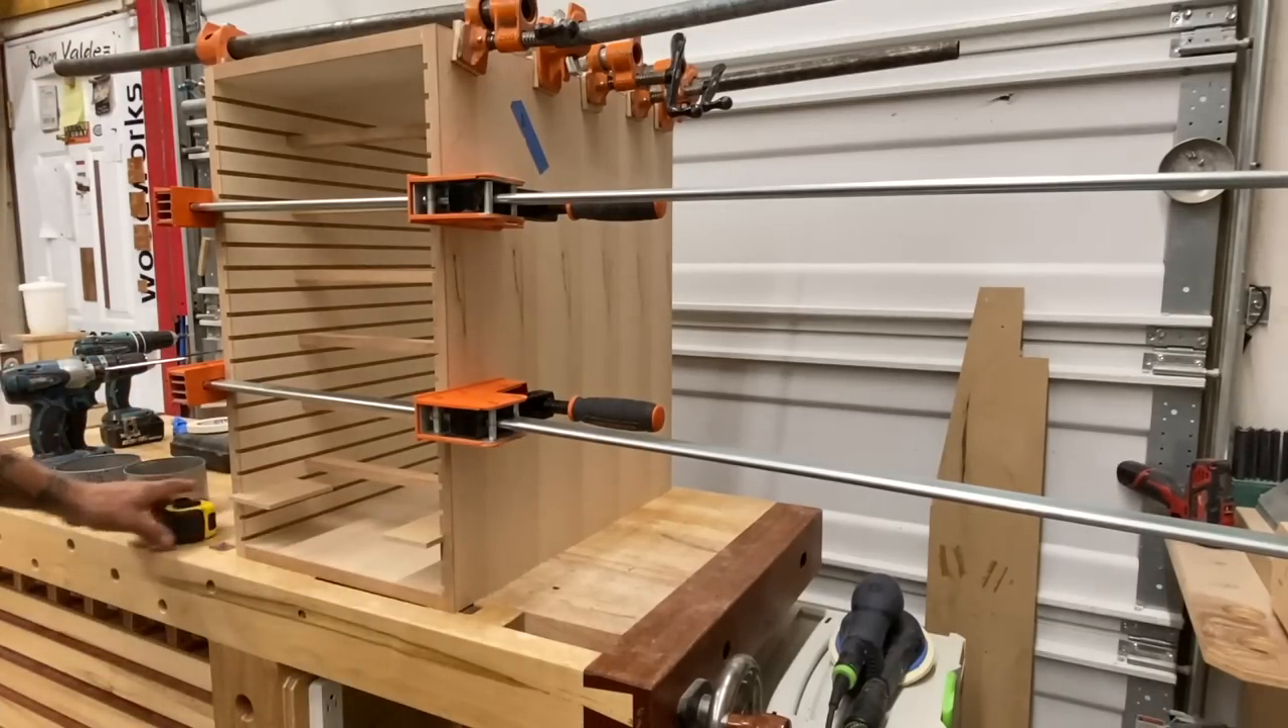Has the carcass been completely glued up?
Yes.